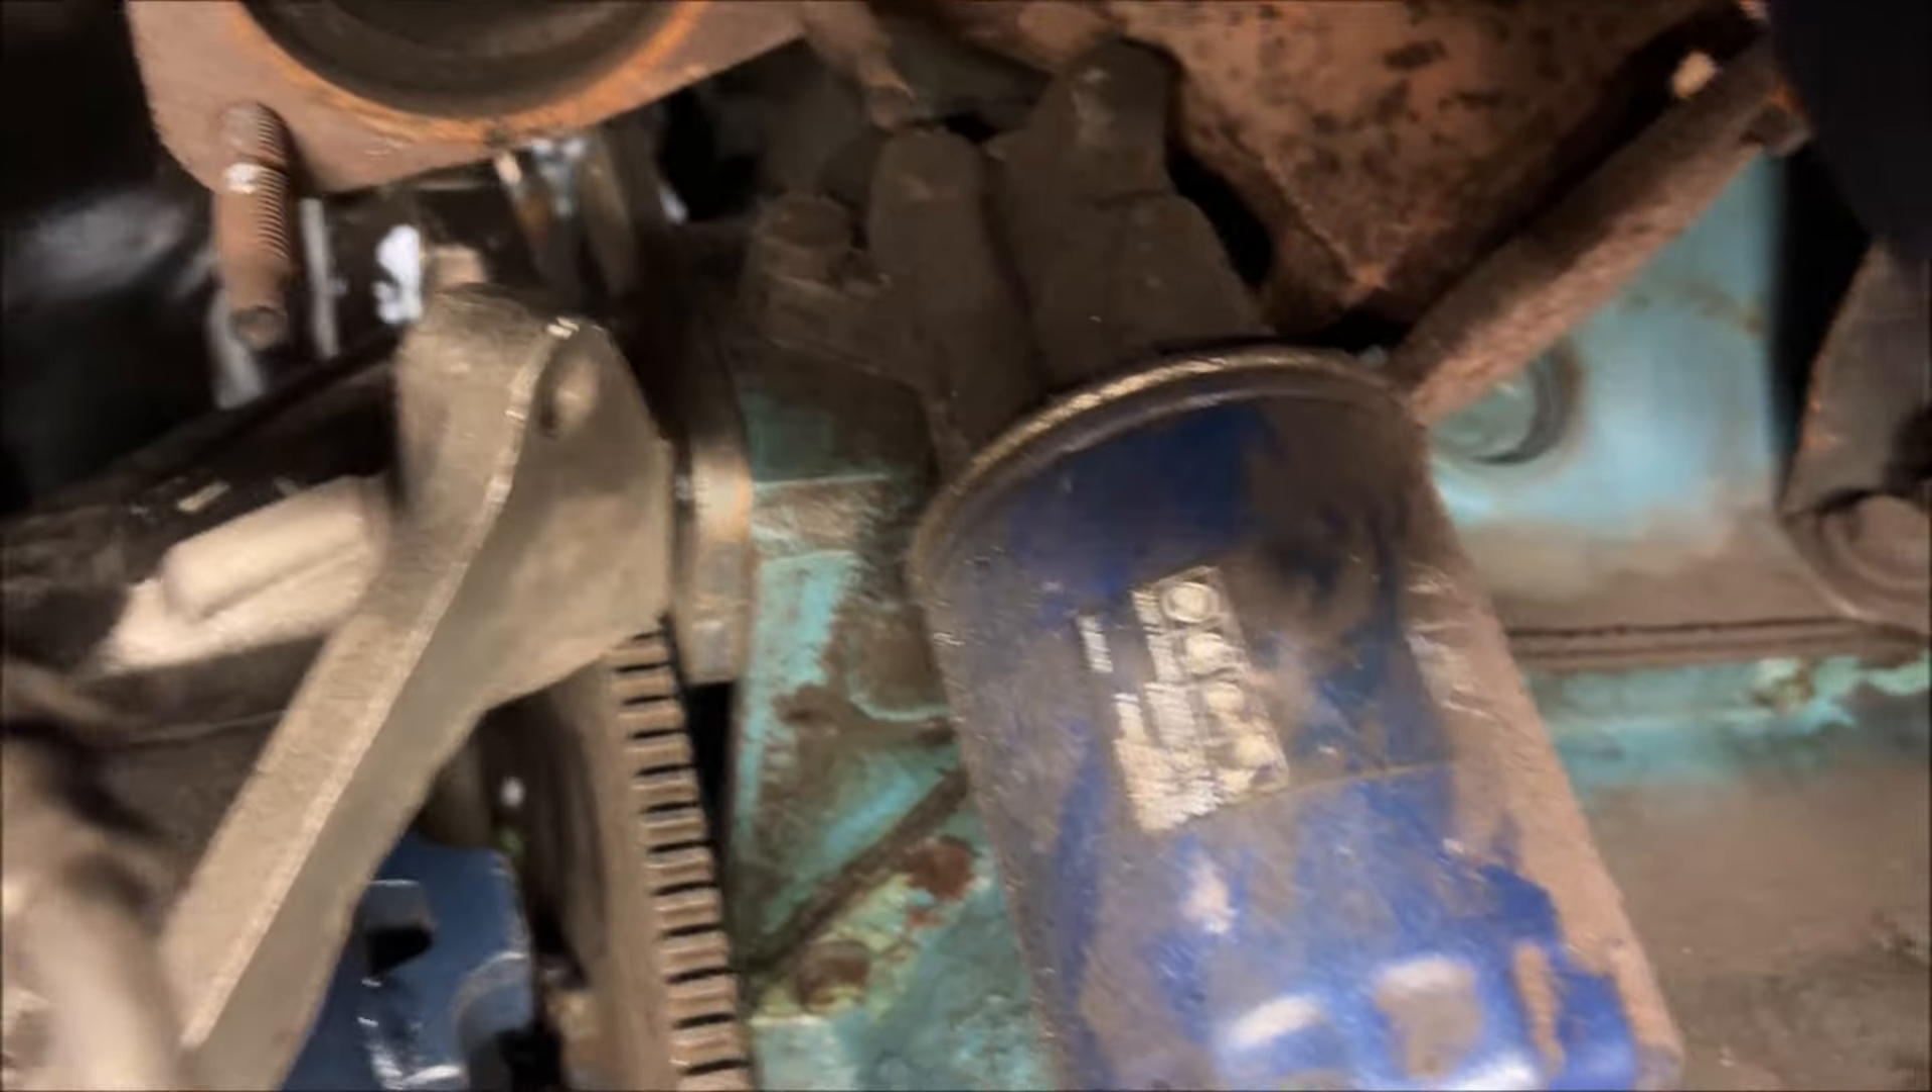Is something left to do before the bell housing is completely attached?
Yes.